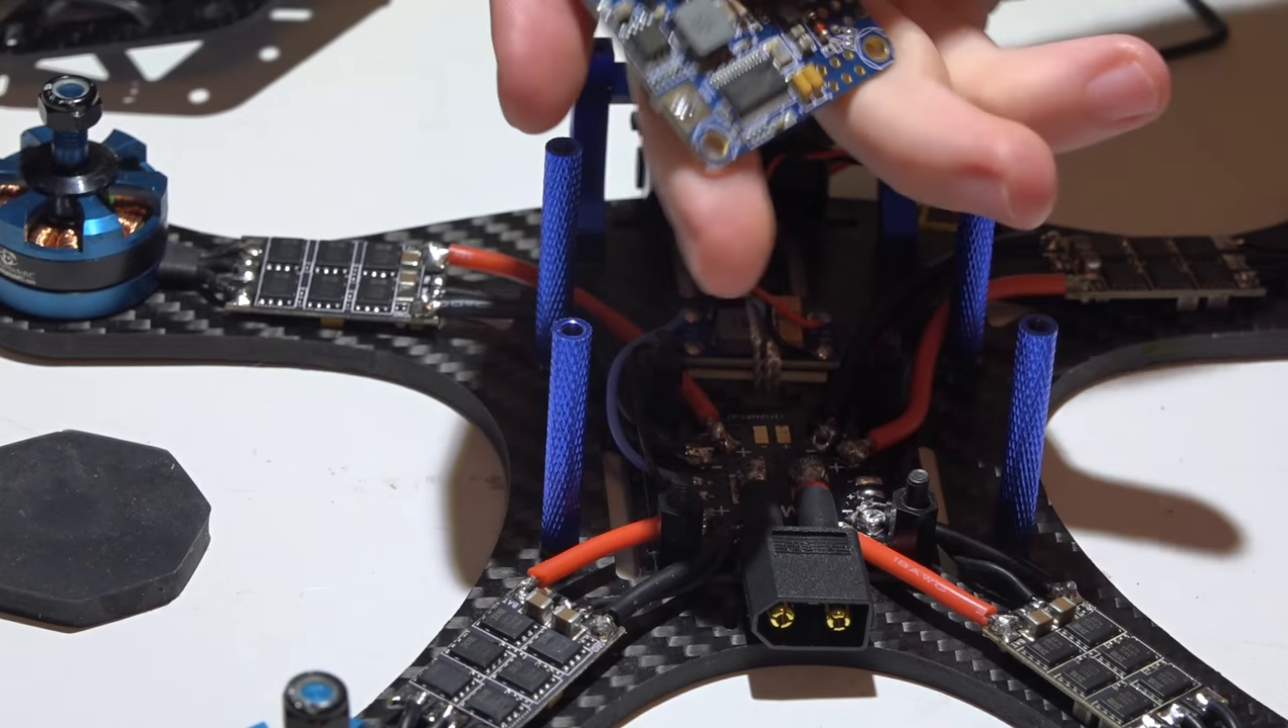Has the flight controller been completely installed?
No.